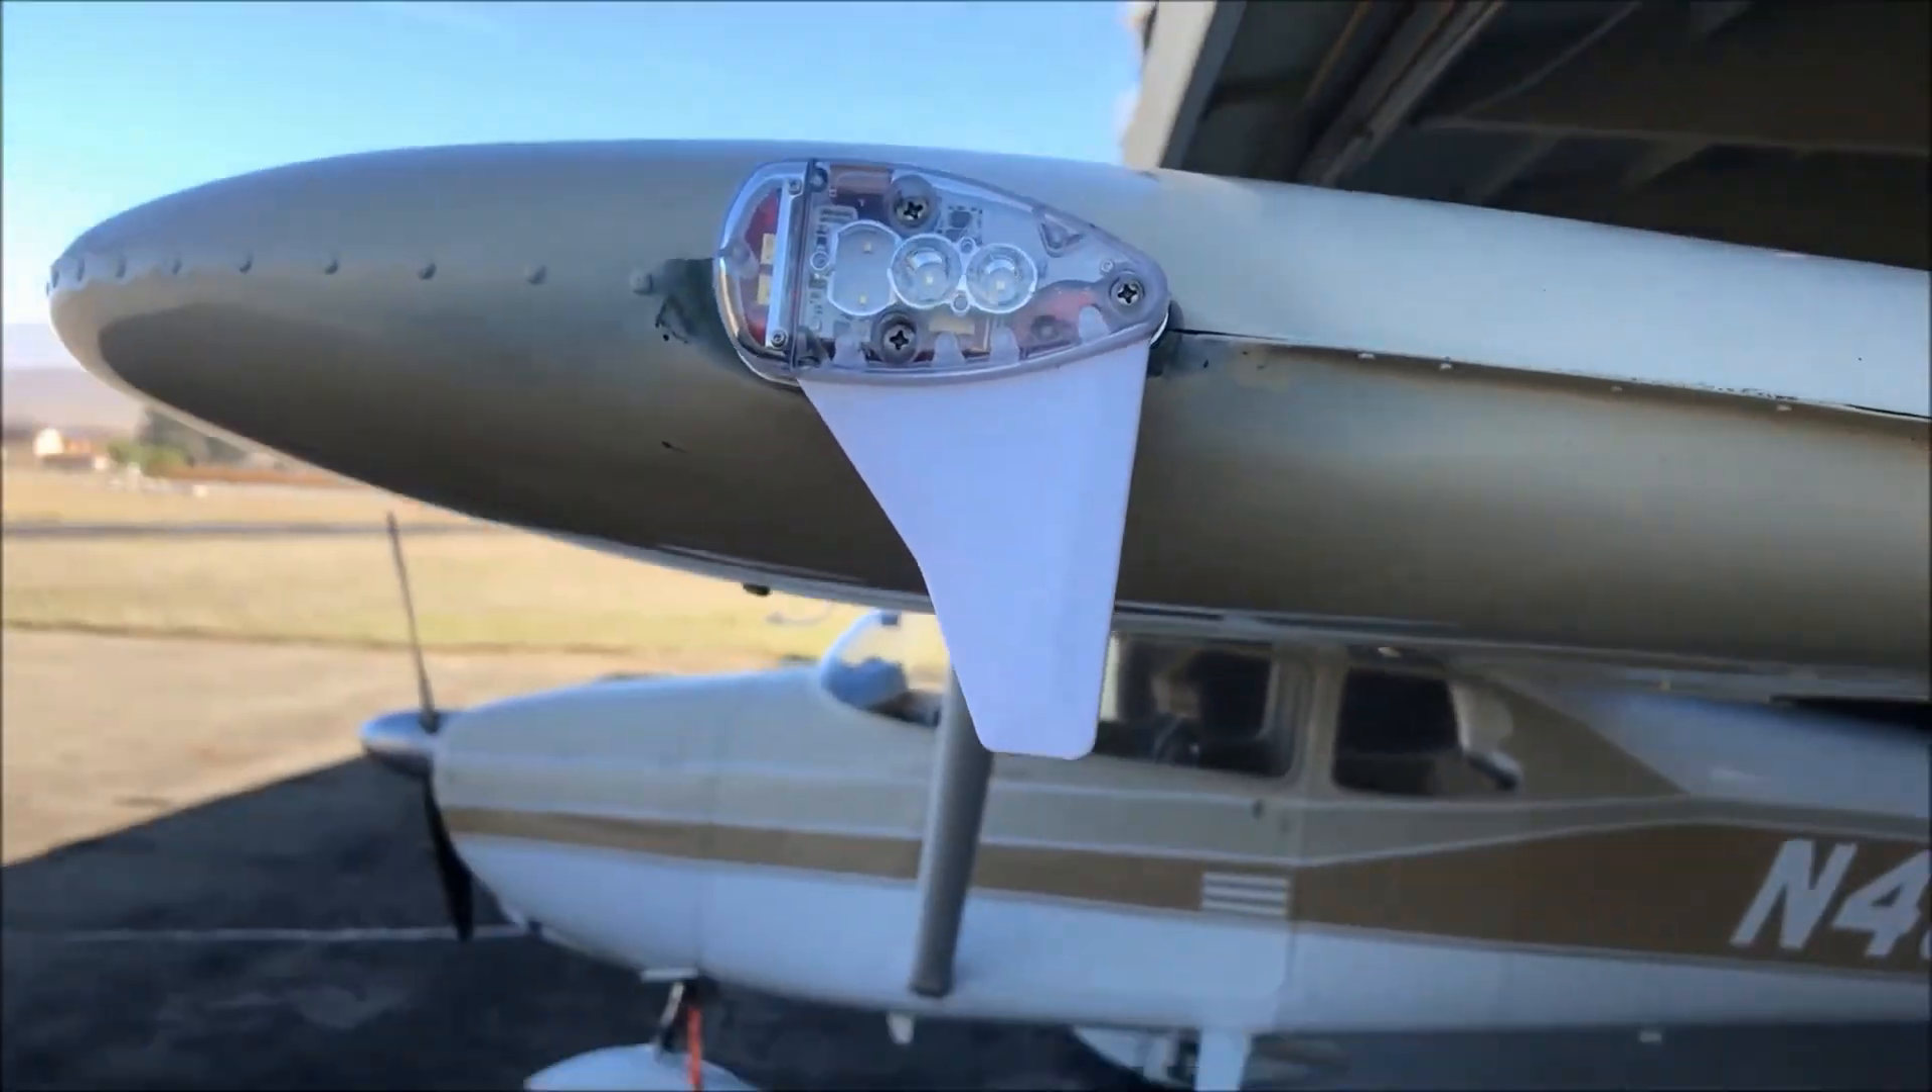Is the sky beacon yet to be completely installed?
No.